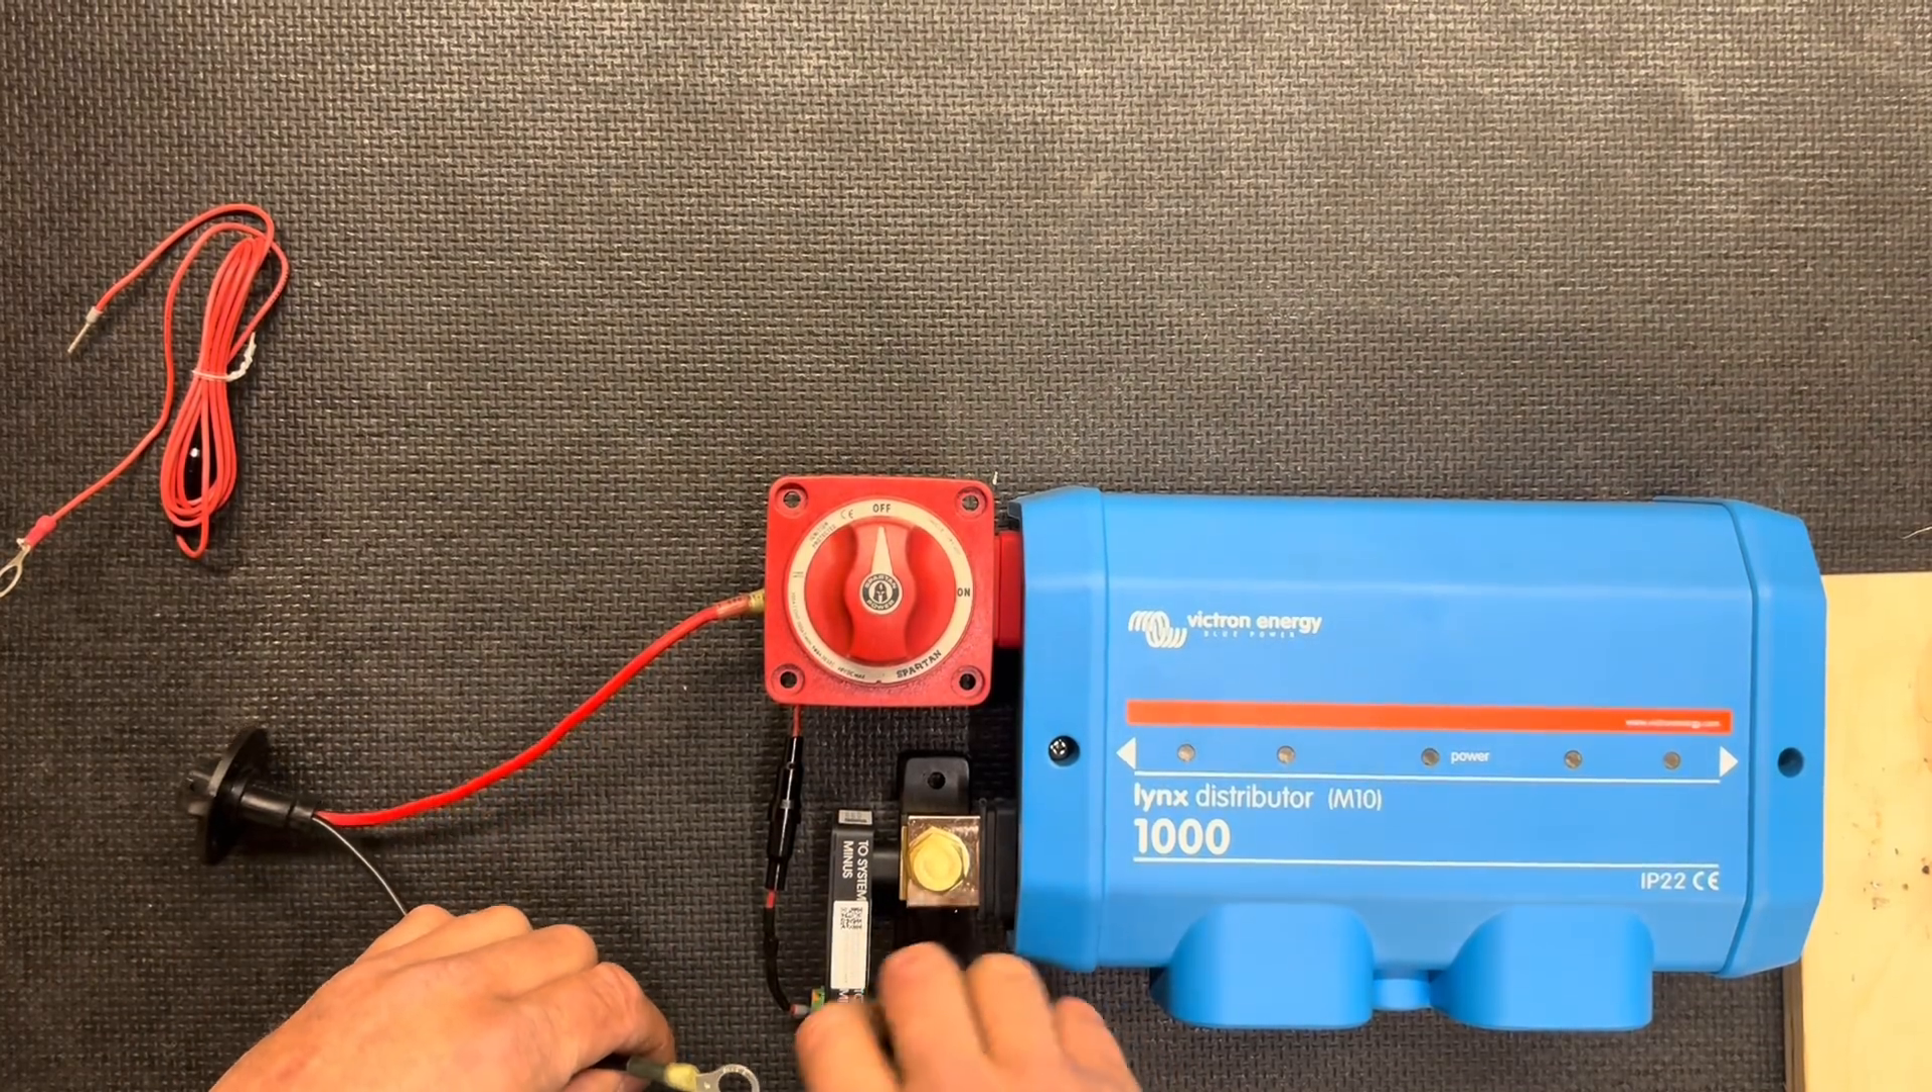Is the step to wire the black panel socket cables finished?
No.